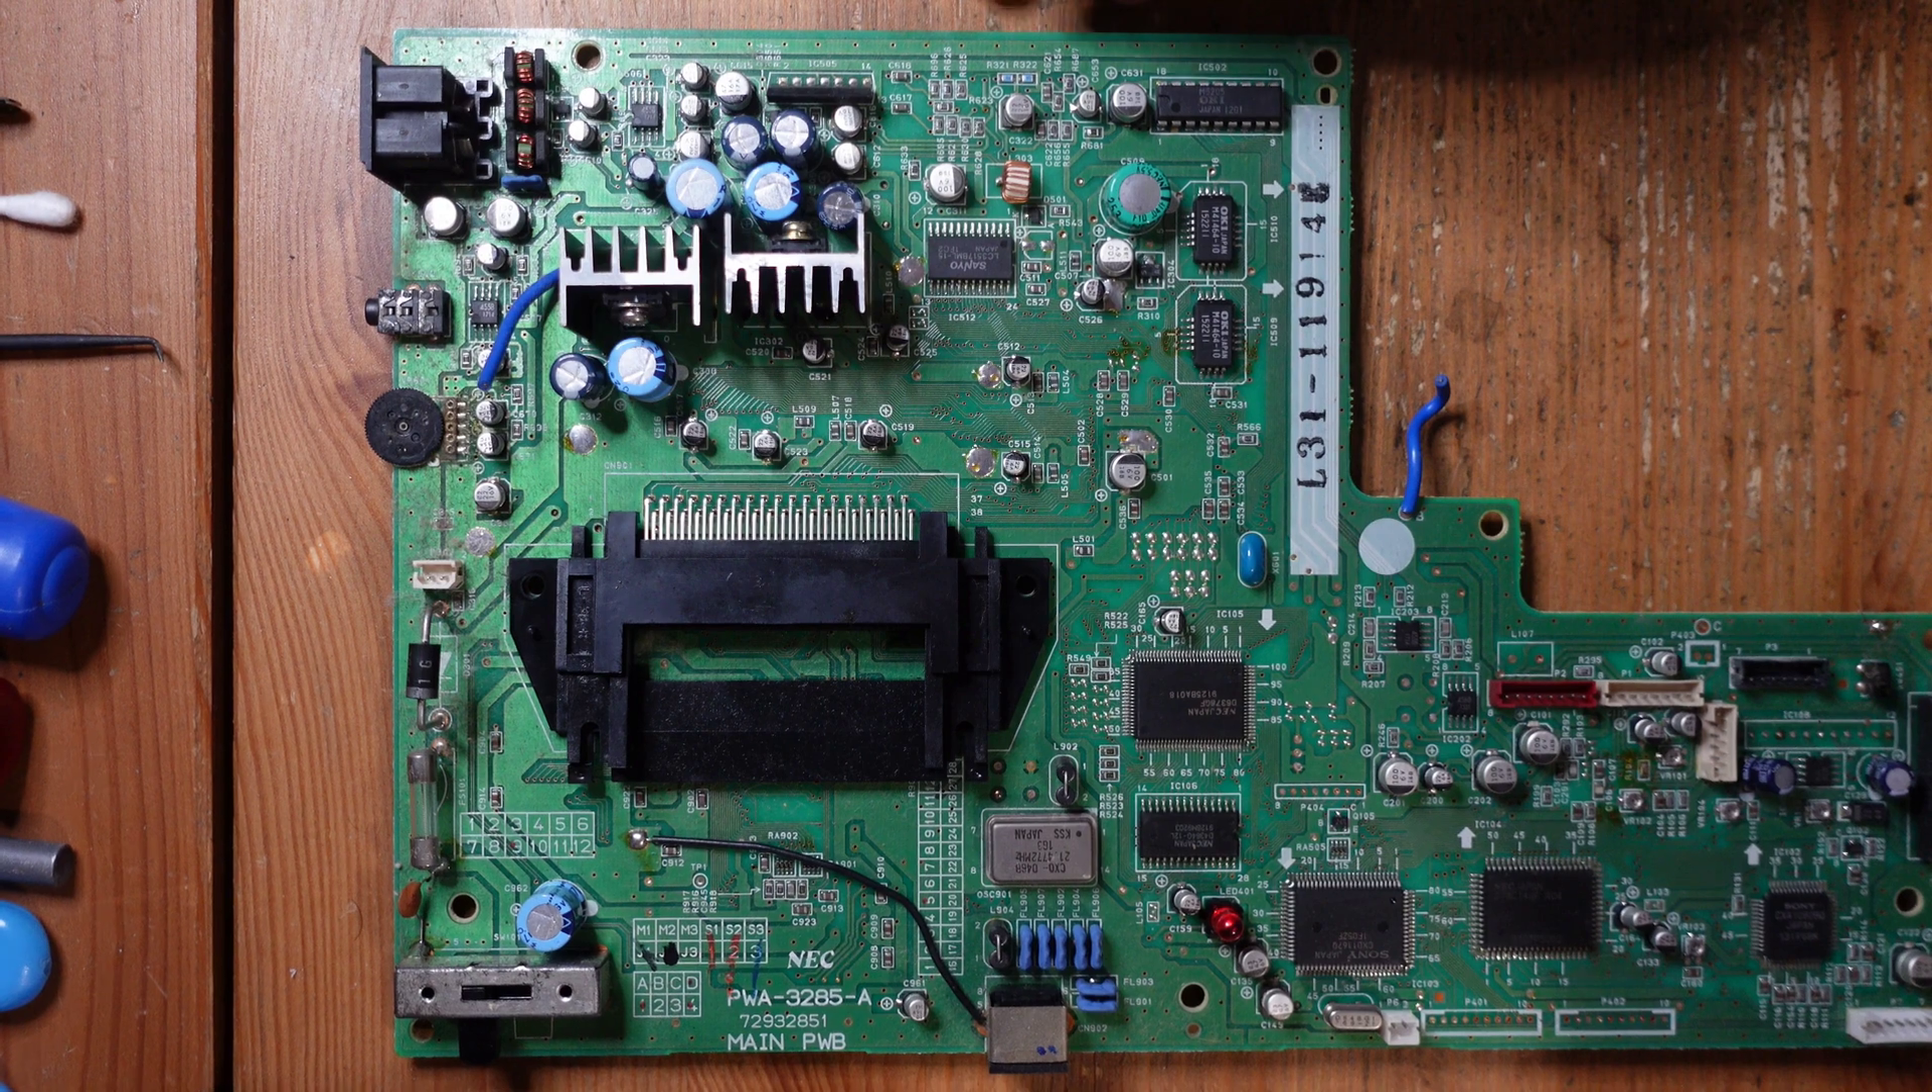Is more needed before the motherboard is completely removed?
No.